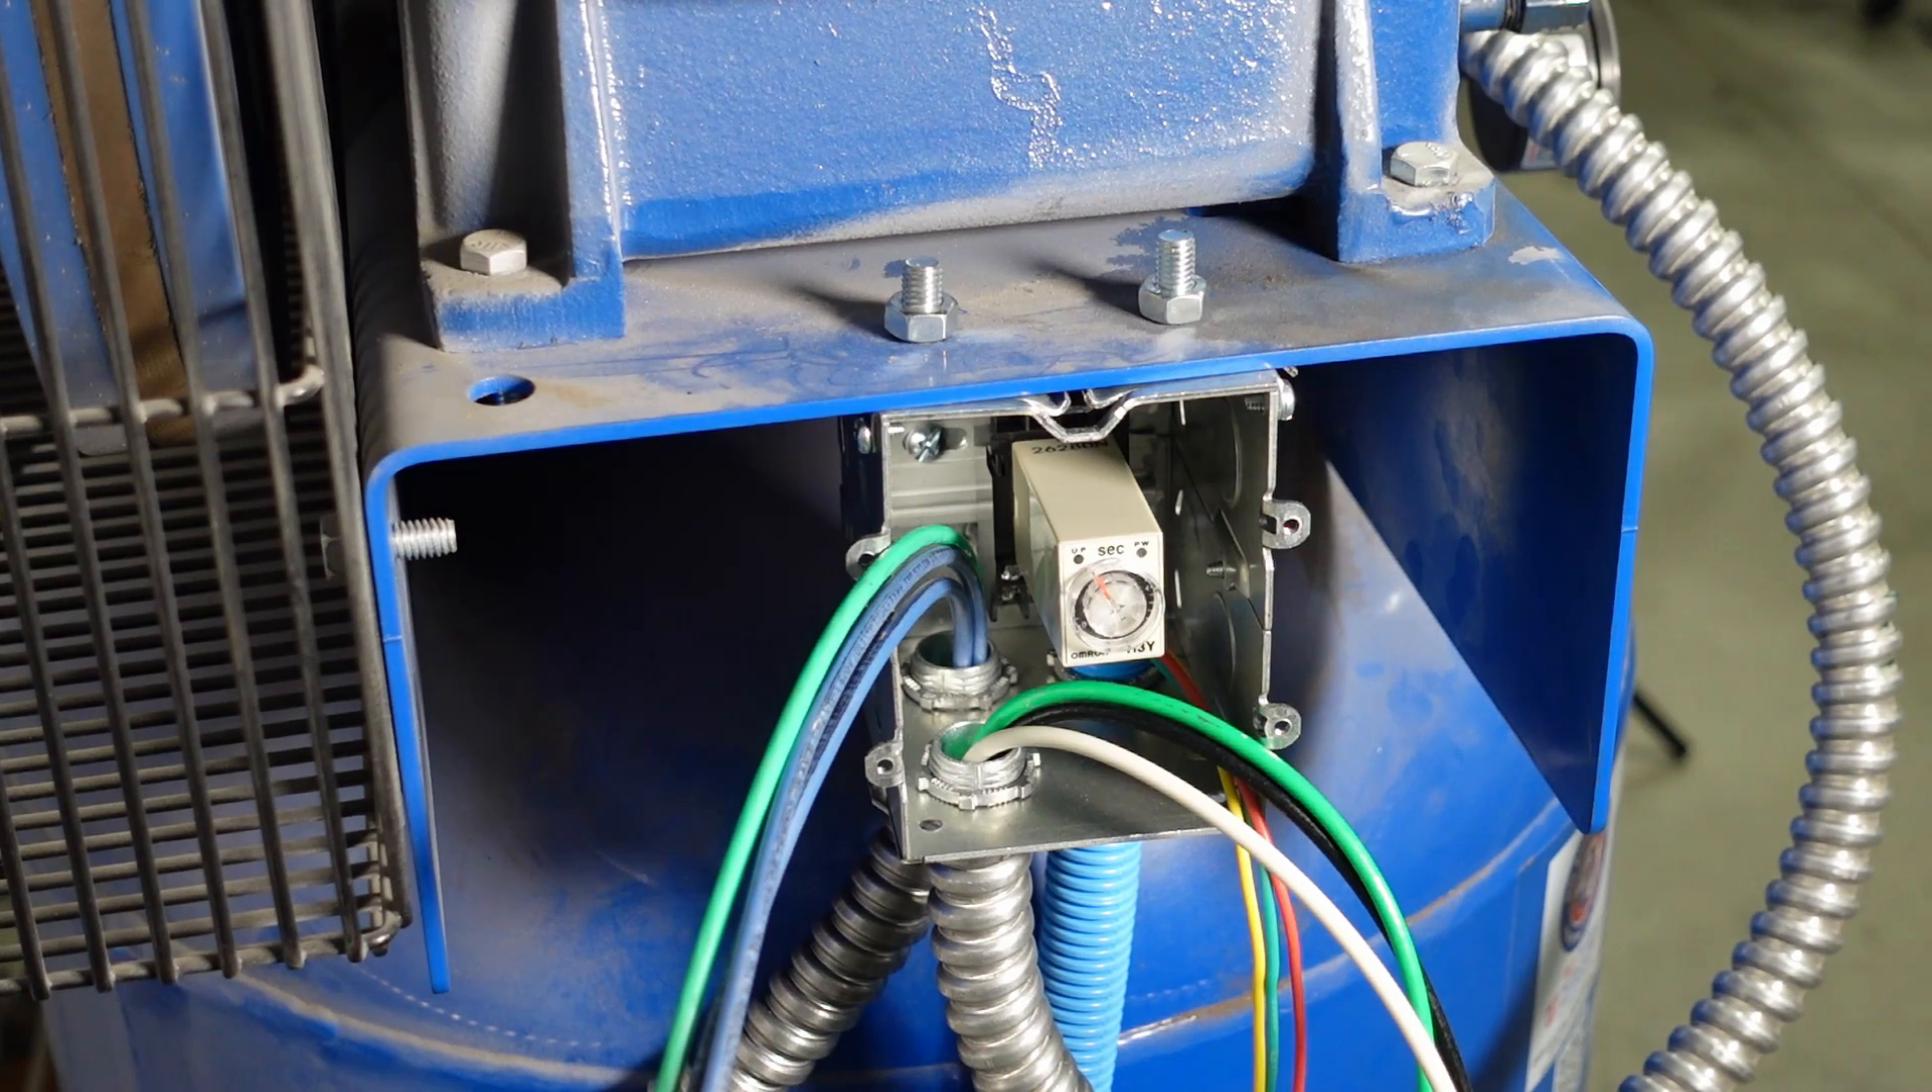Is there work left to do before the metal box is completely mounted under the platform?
No.